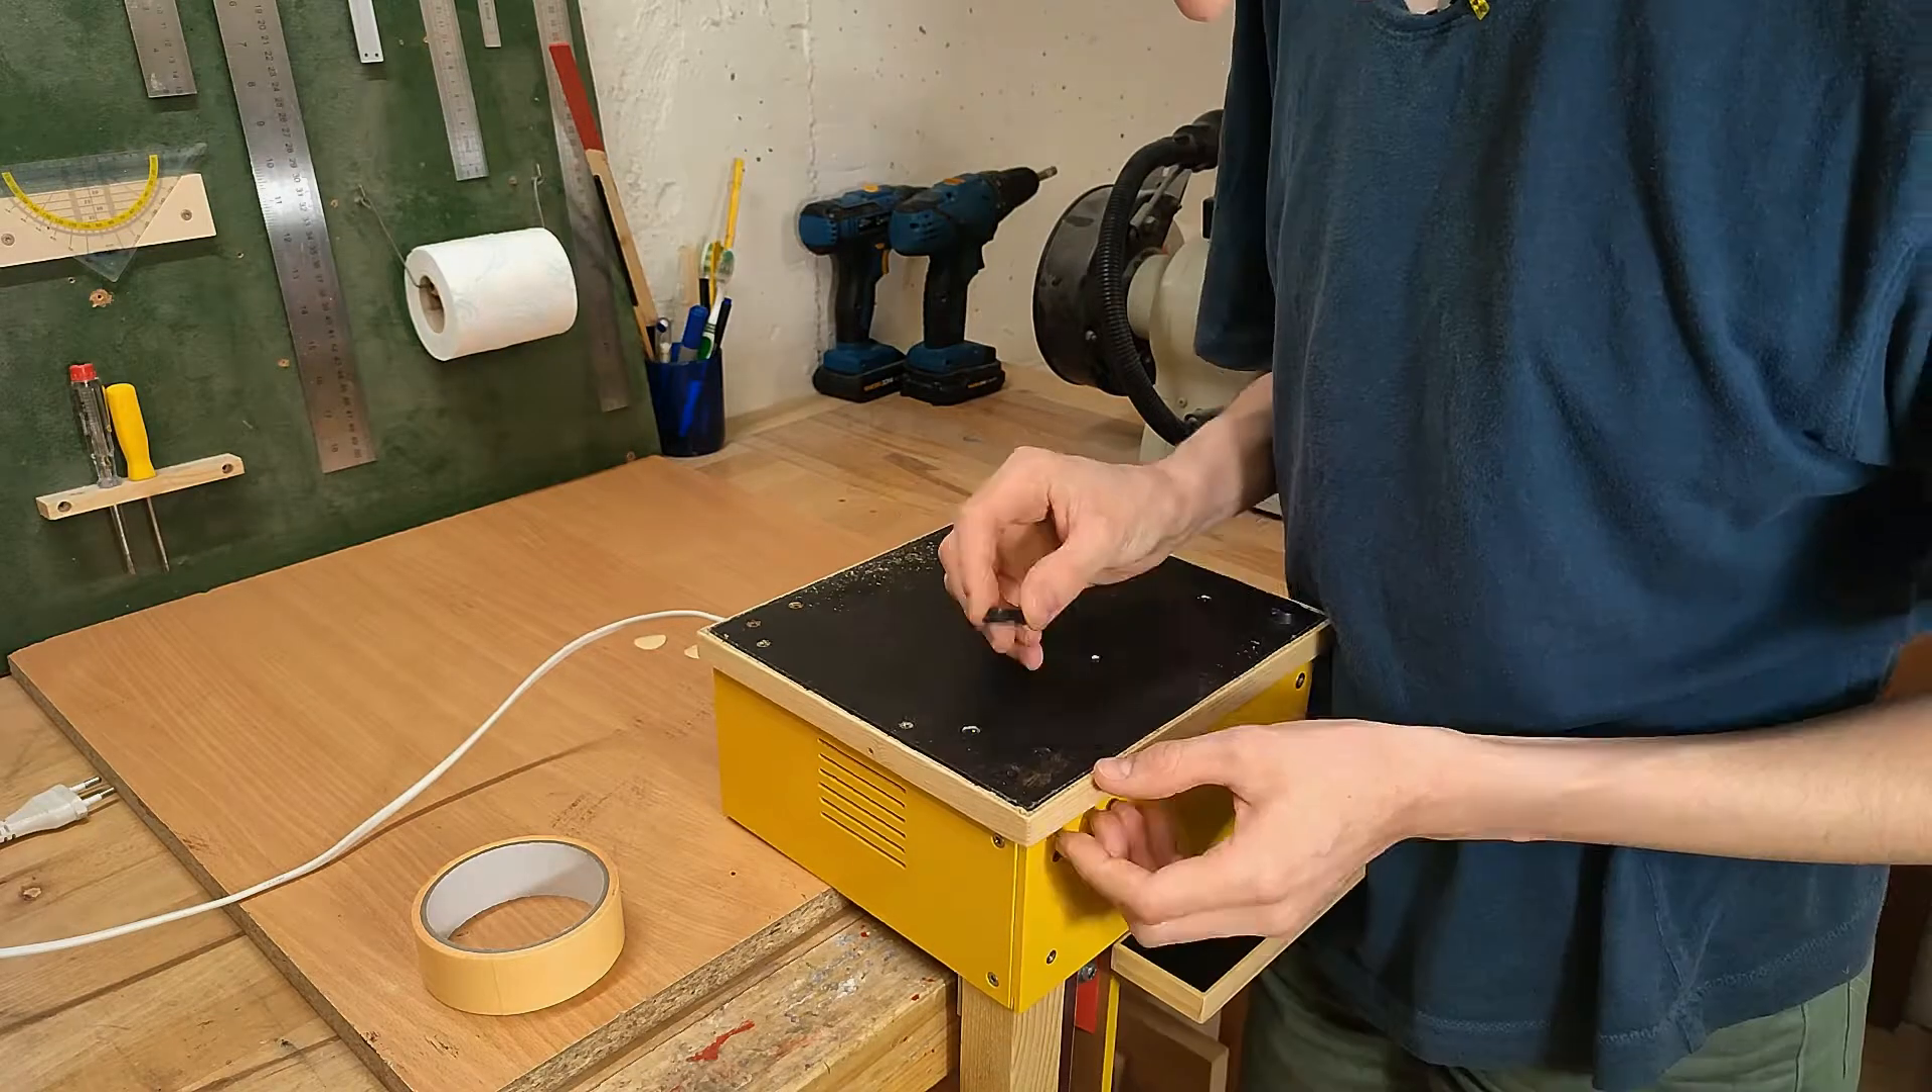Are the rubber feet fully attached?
No.